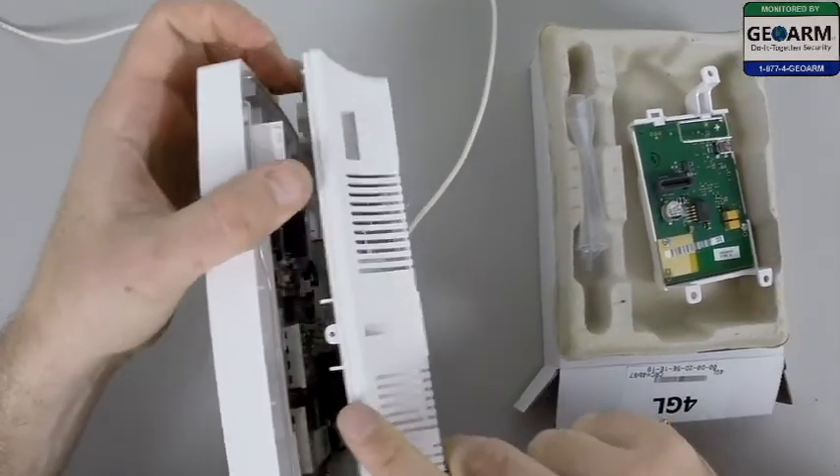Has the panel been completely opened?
No.